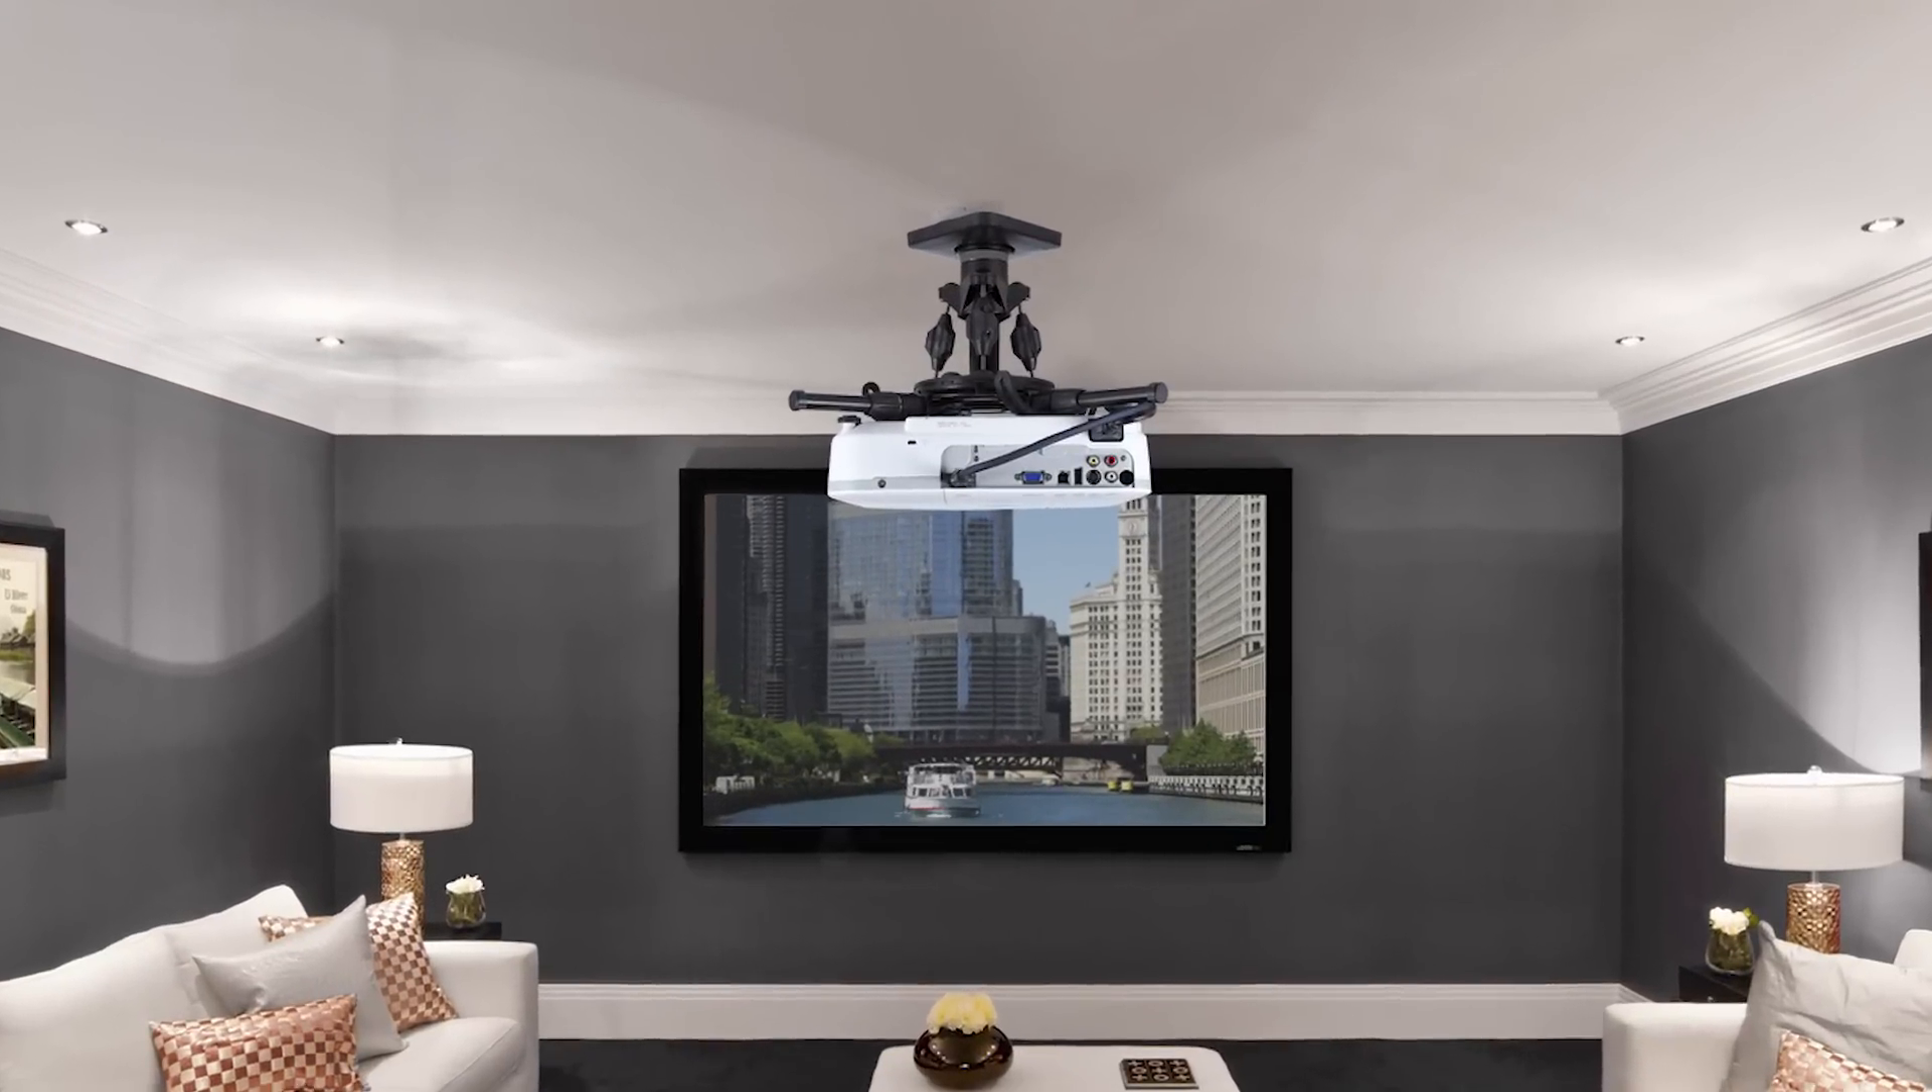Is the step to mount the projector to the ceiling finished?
Yes.